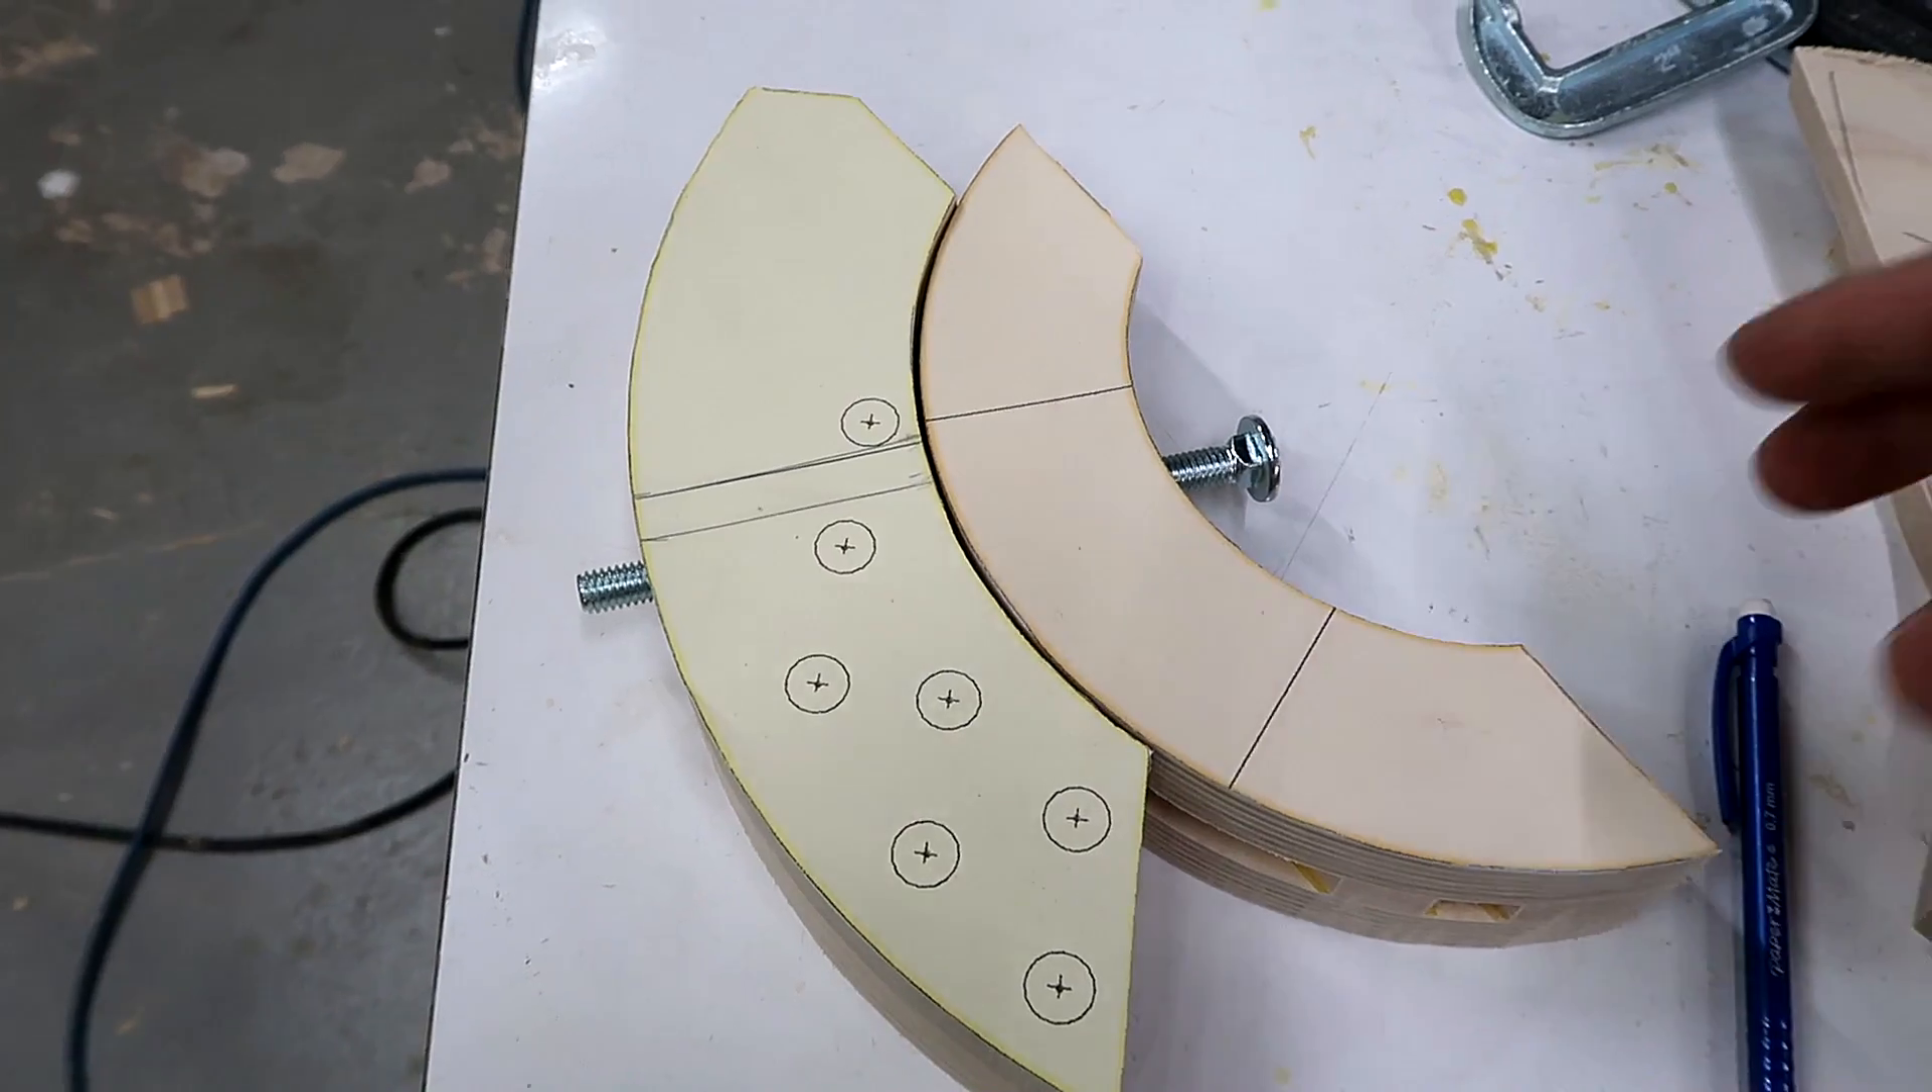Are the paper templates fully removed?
No.